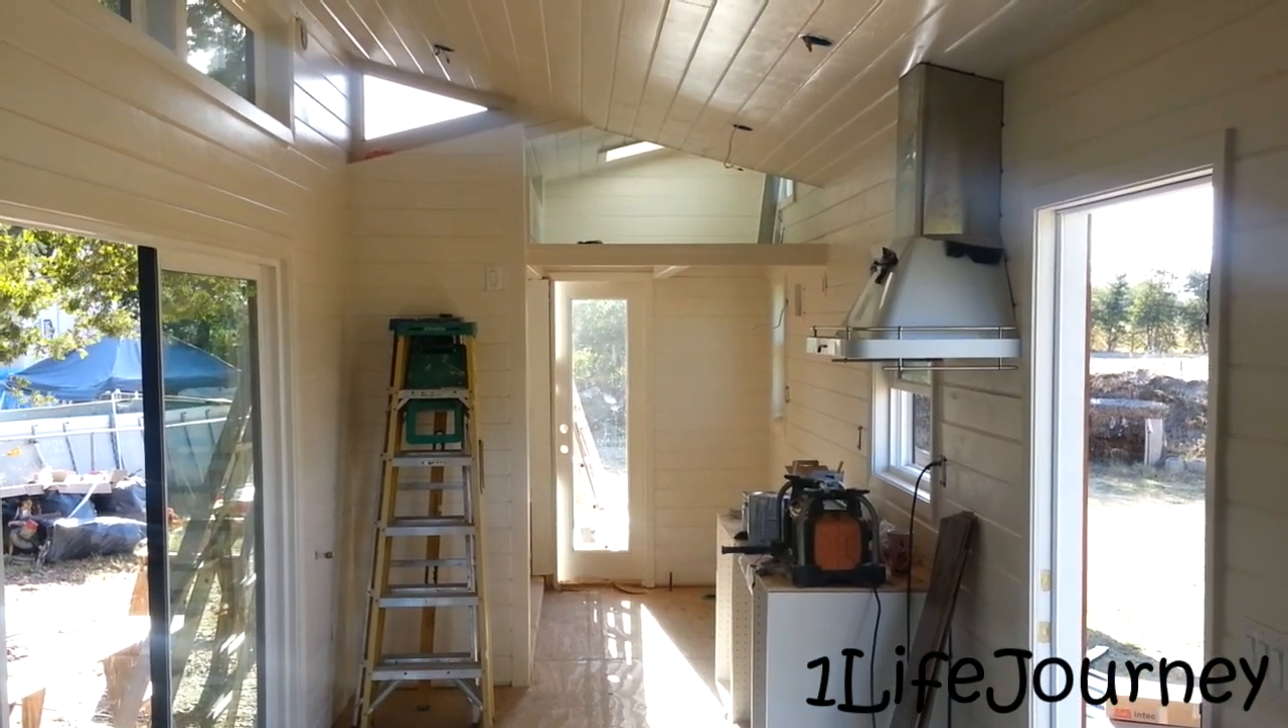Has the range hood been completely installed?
Yes.